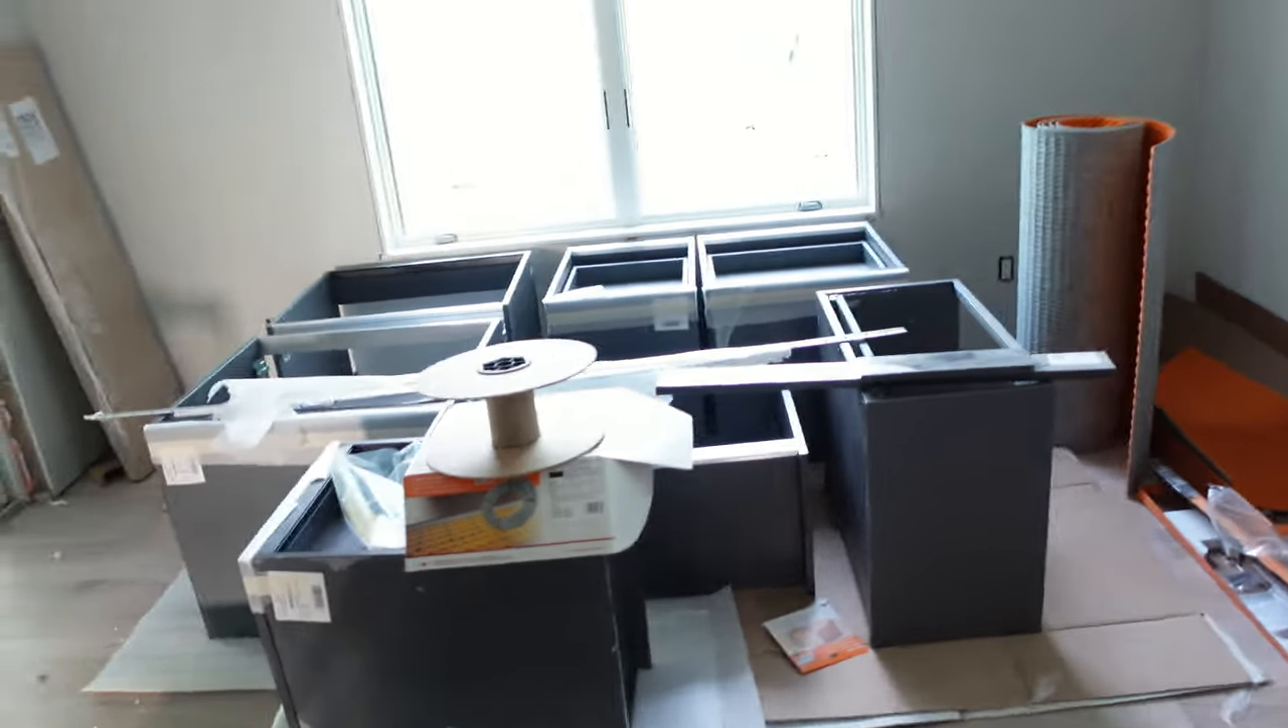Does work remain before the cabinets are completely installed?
Yes.